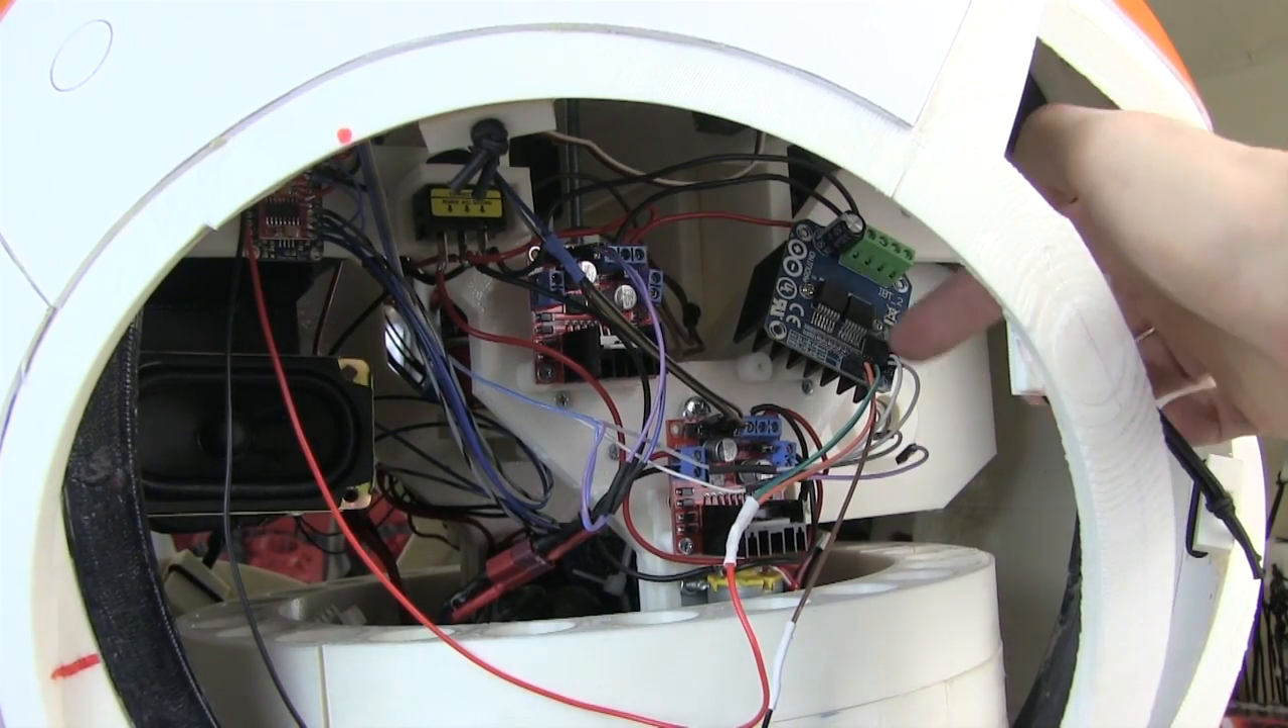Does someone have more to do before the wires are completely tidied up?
Yes.